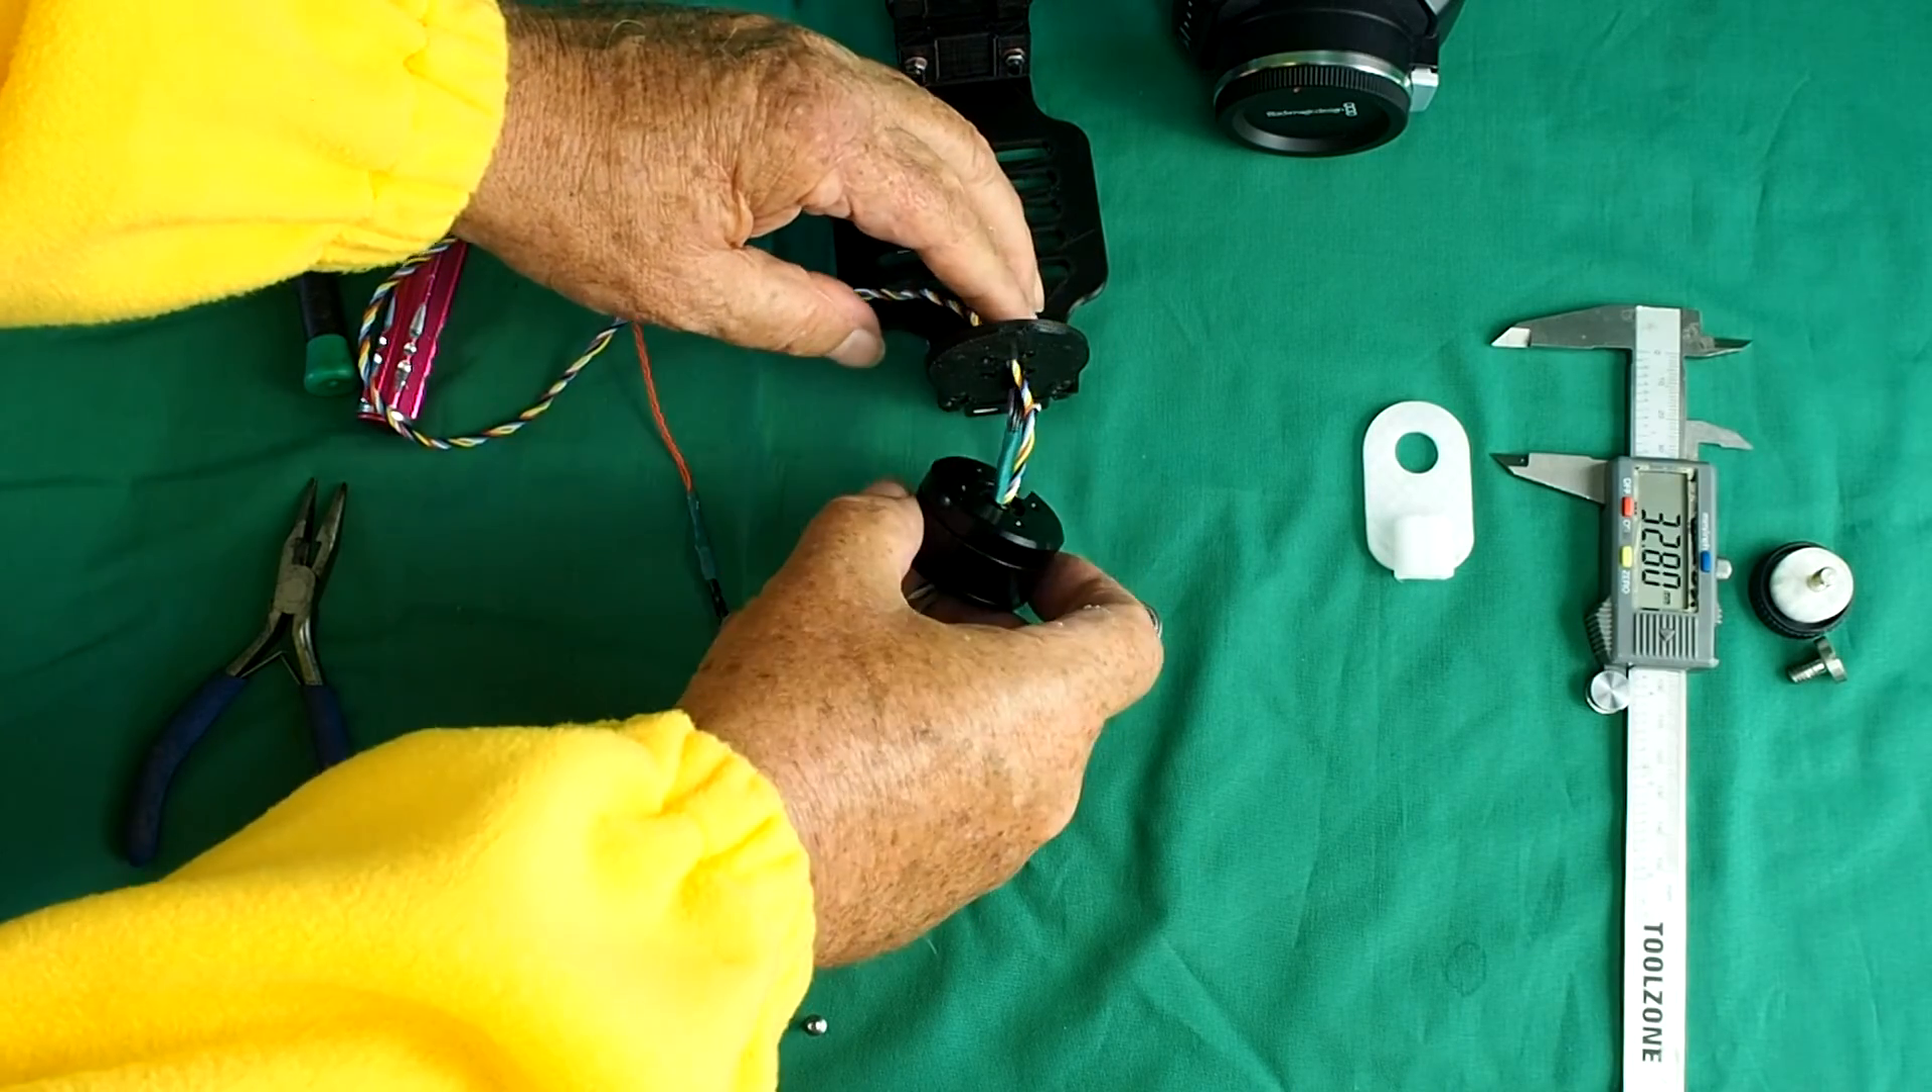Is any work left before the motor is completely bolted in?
Yes.